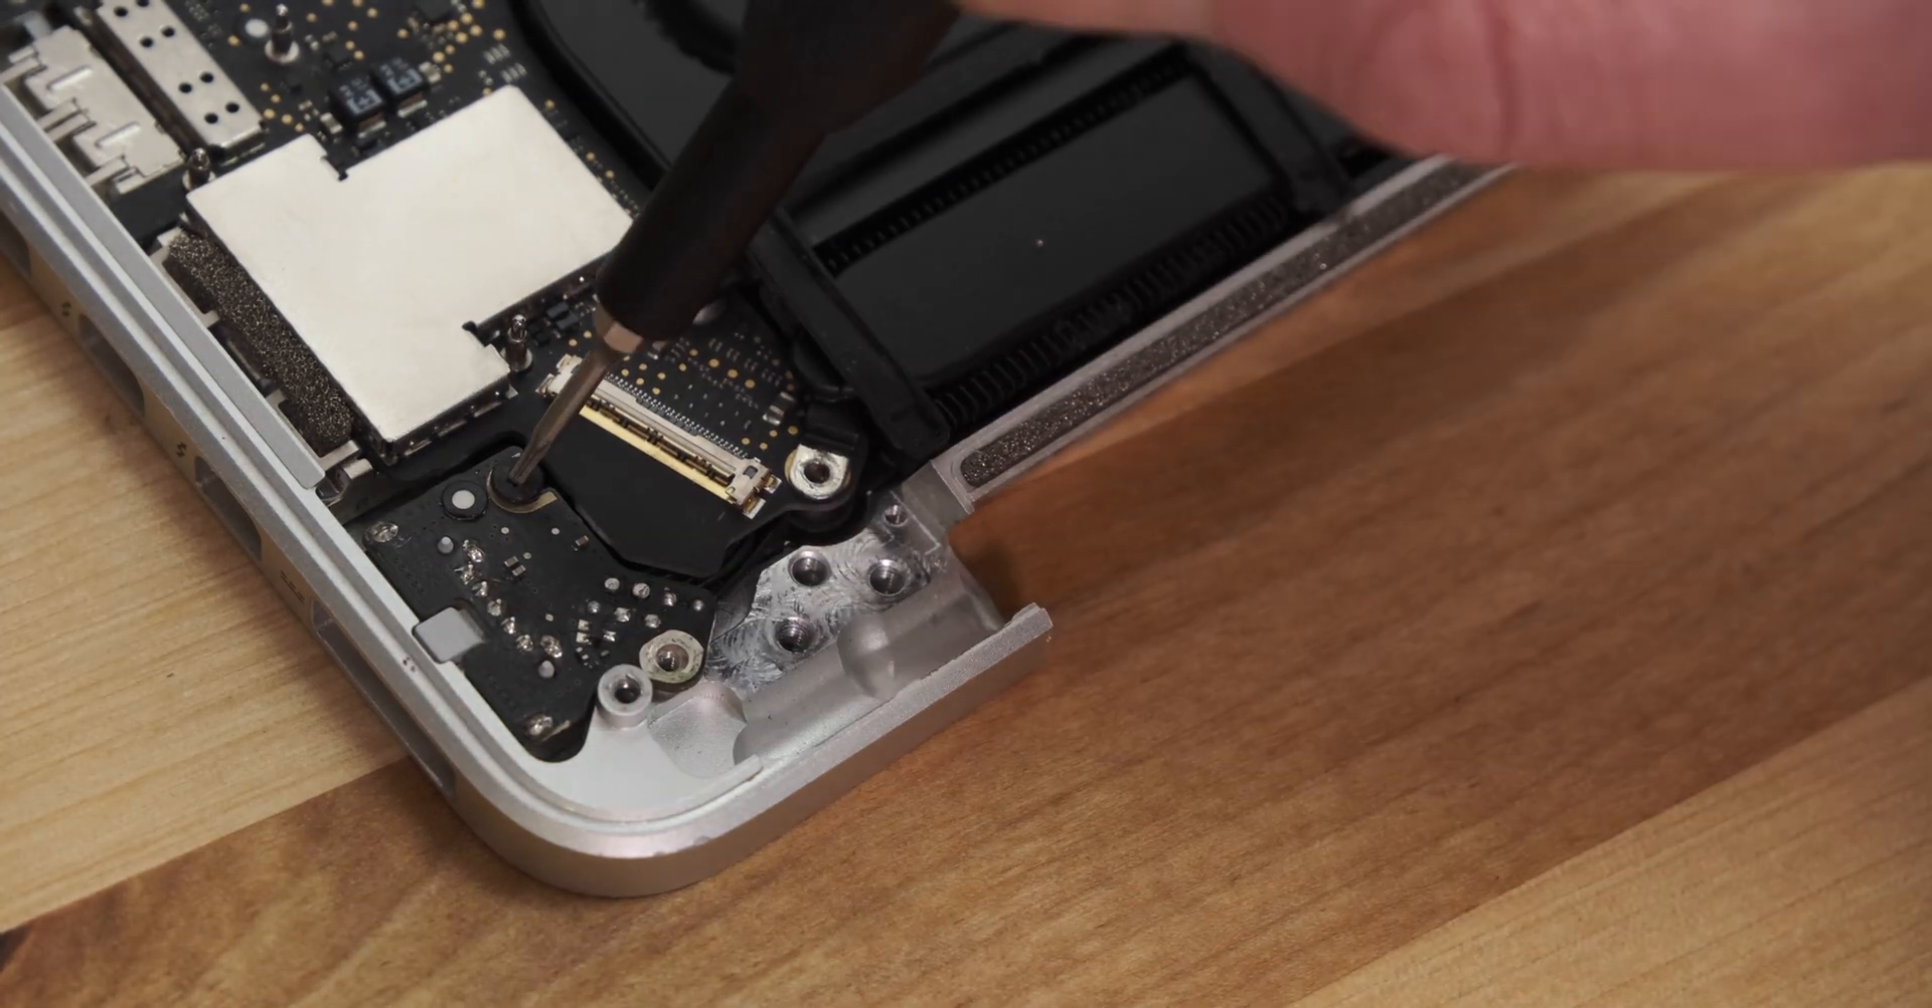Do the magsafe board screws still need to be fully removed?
Yes.